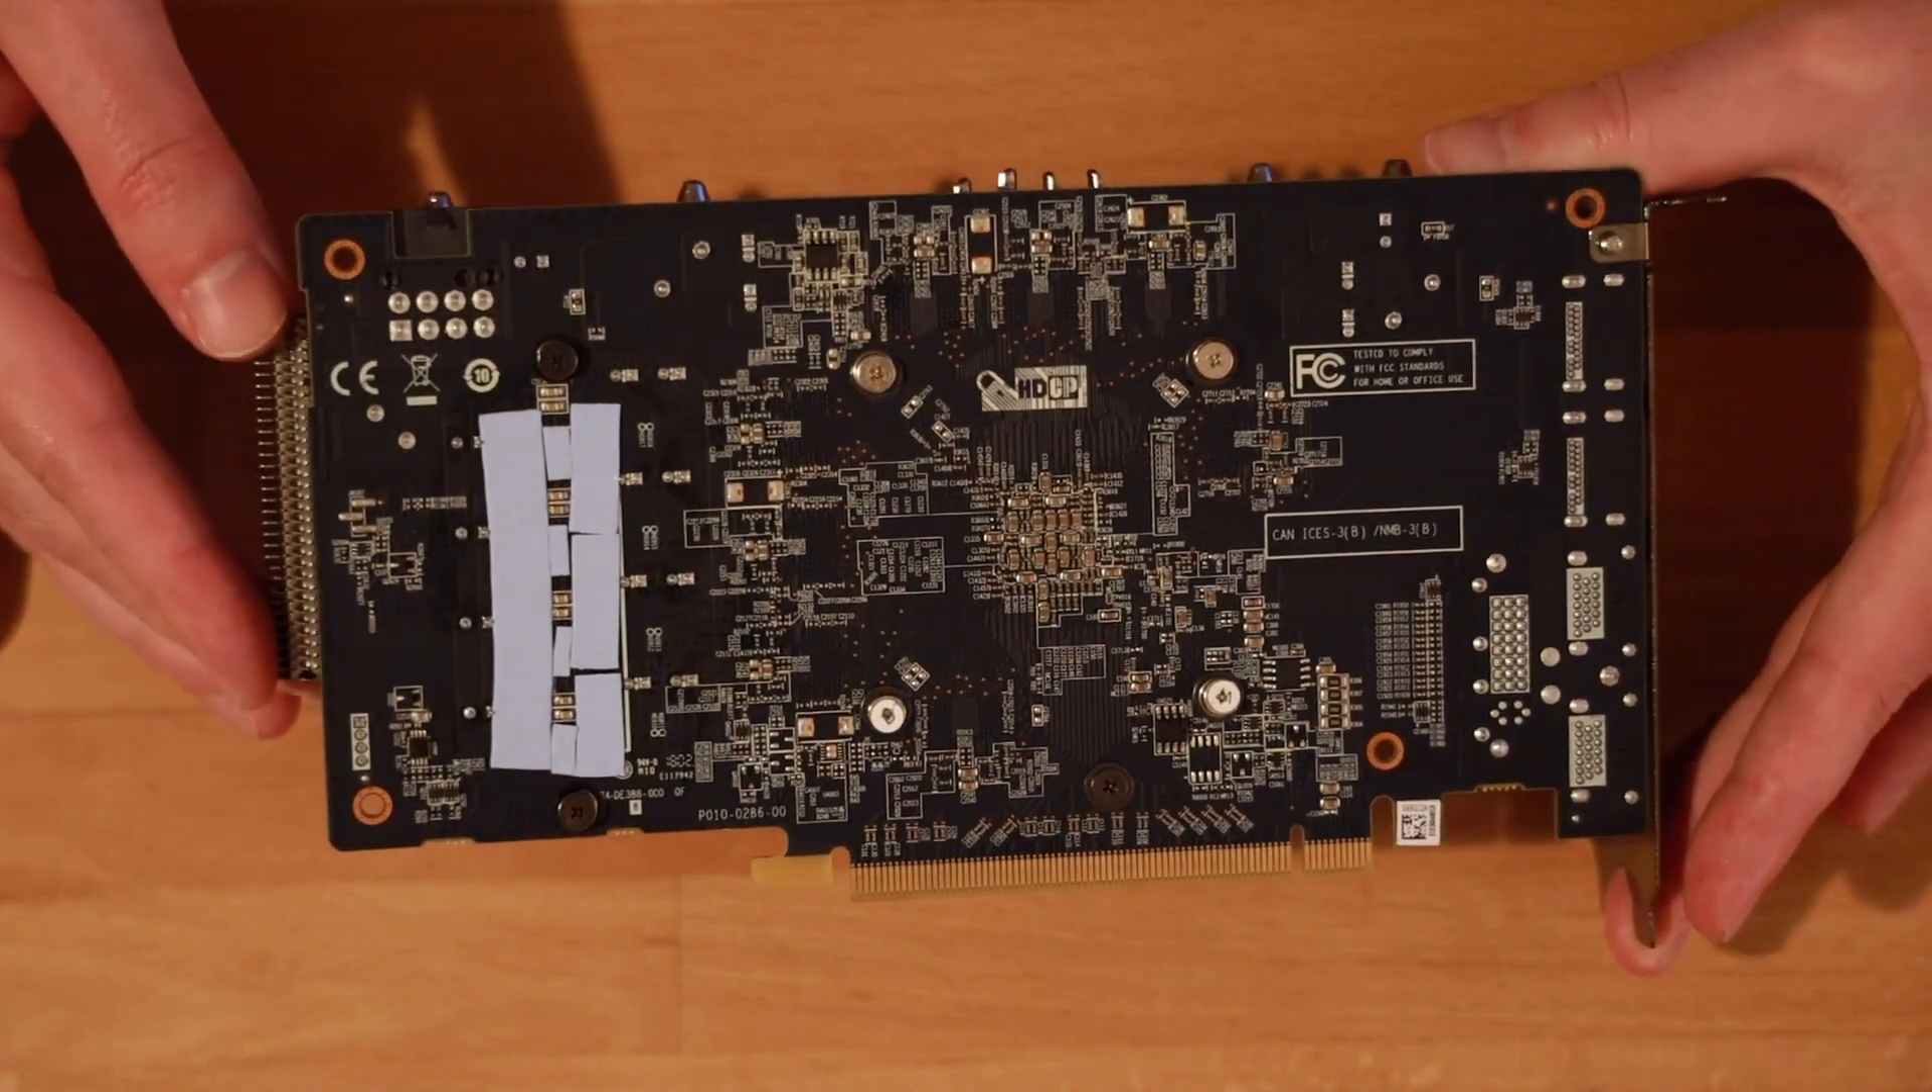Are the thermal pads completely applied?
Yes.